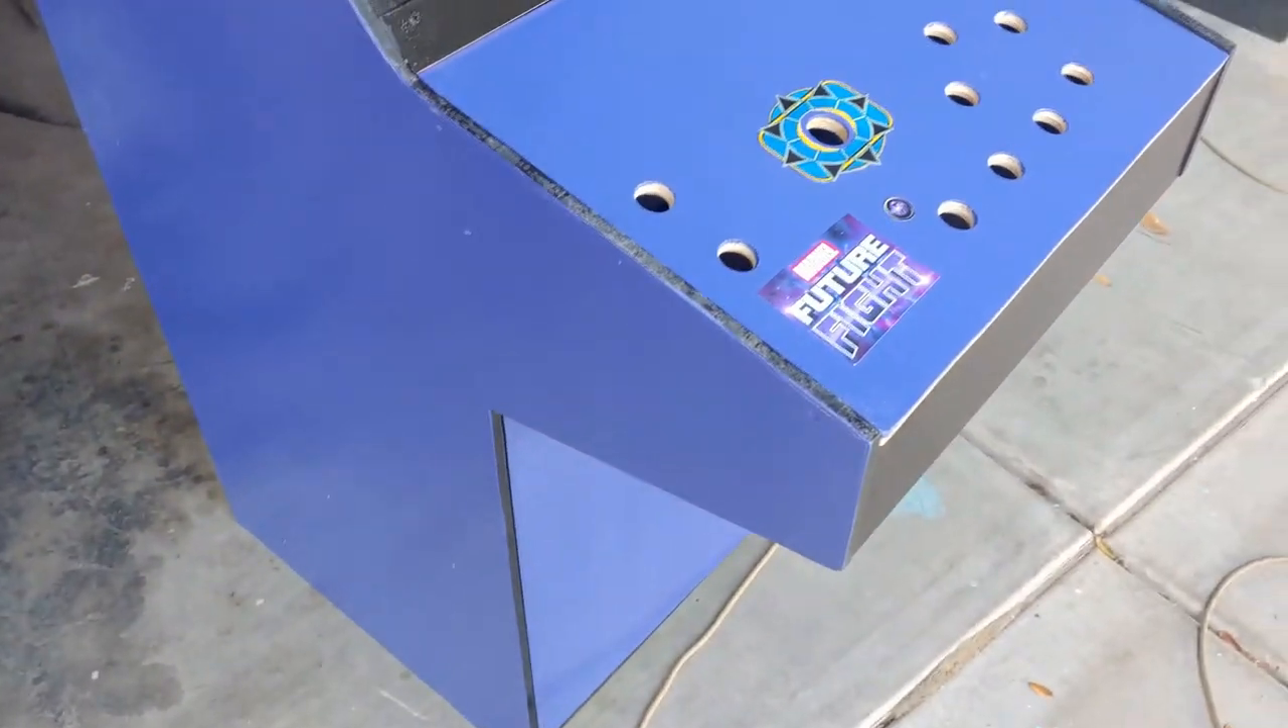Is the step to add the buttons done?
No.